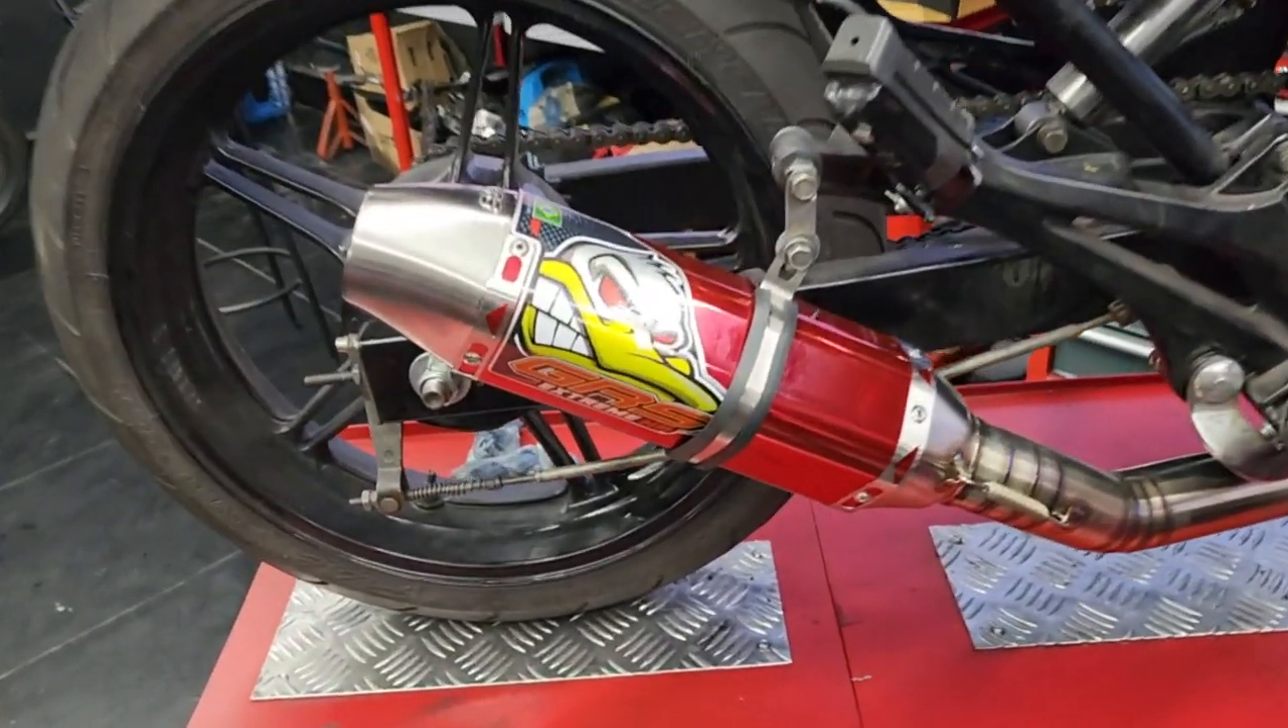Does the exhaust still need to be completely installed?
No.